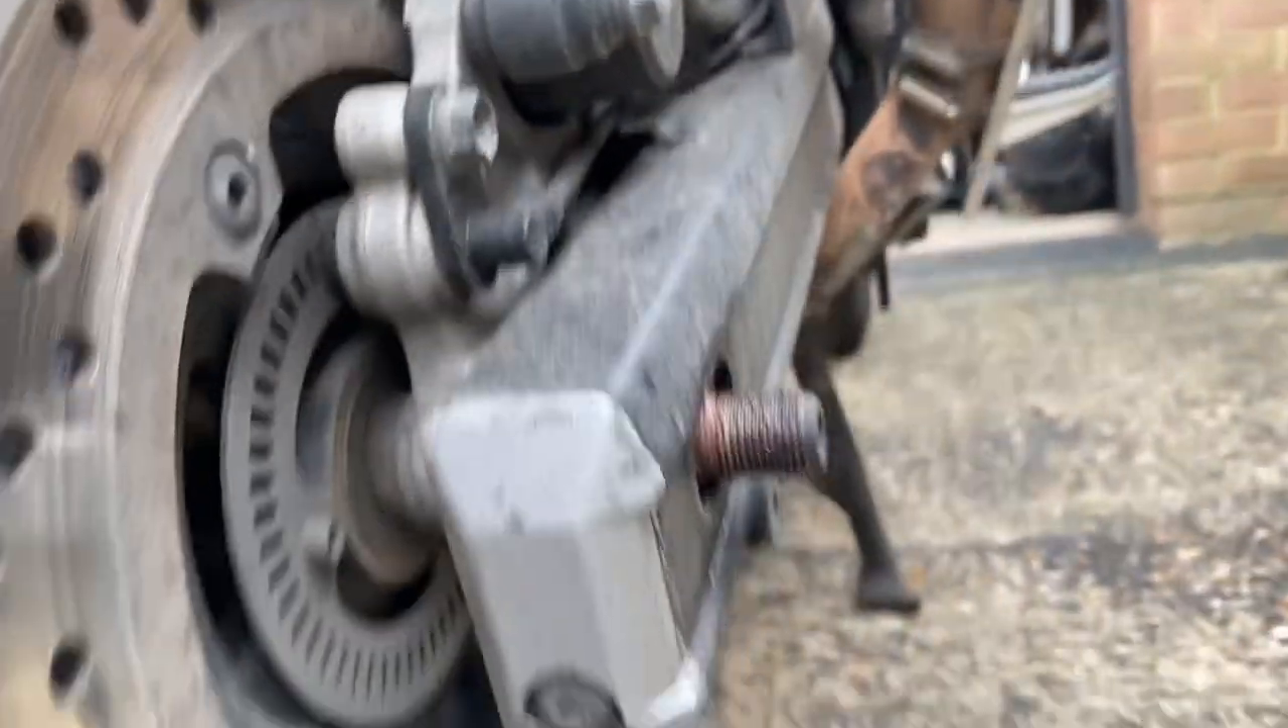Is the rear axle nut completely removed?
Yes.